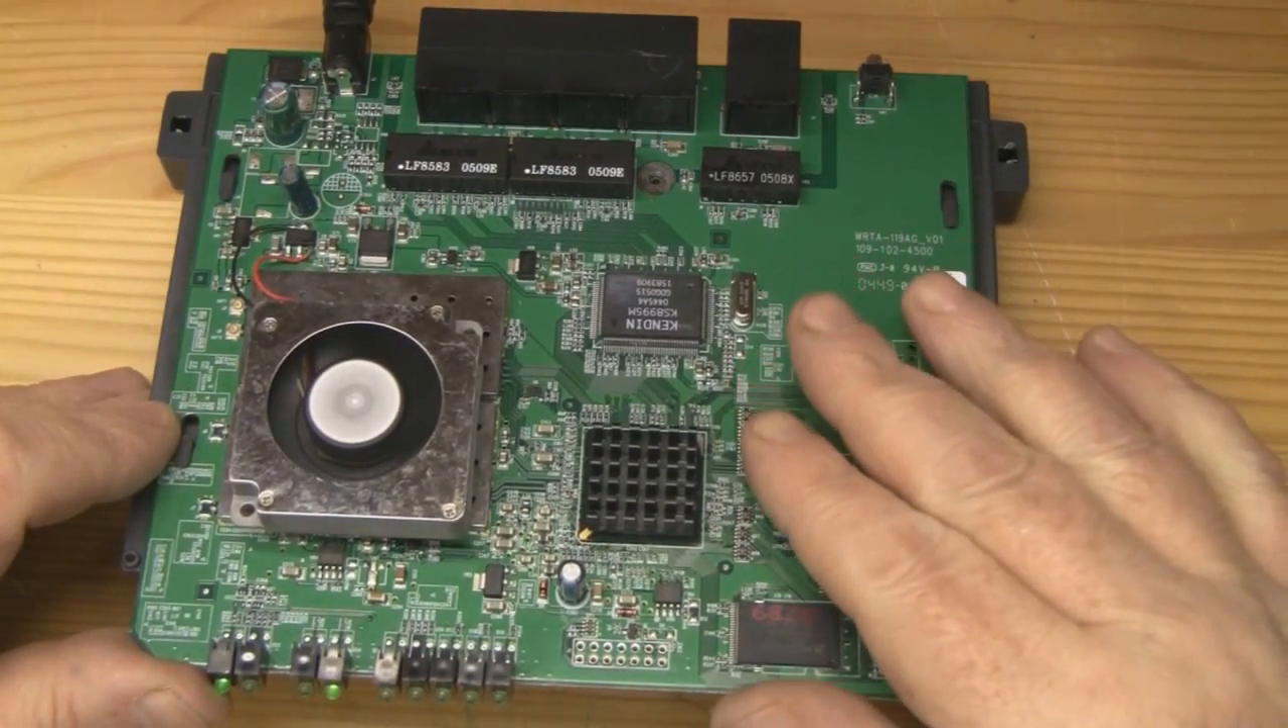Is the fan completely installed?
Yes.